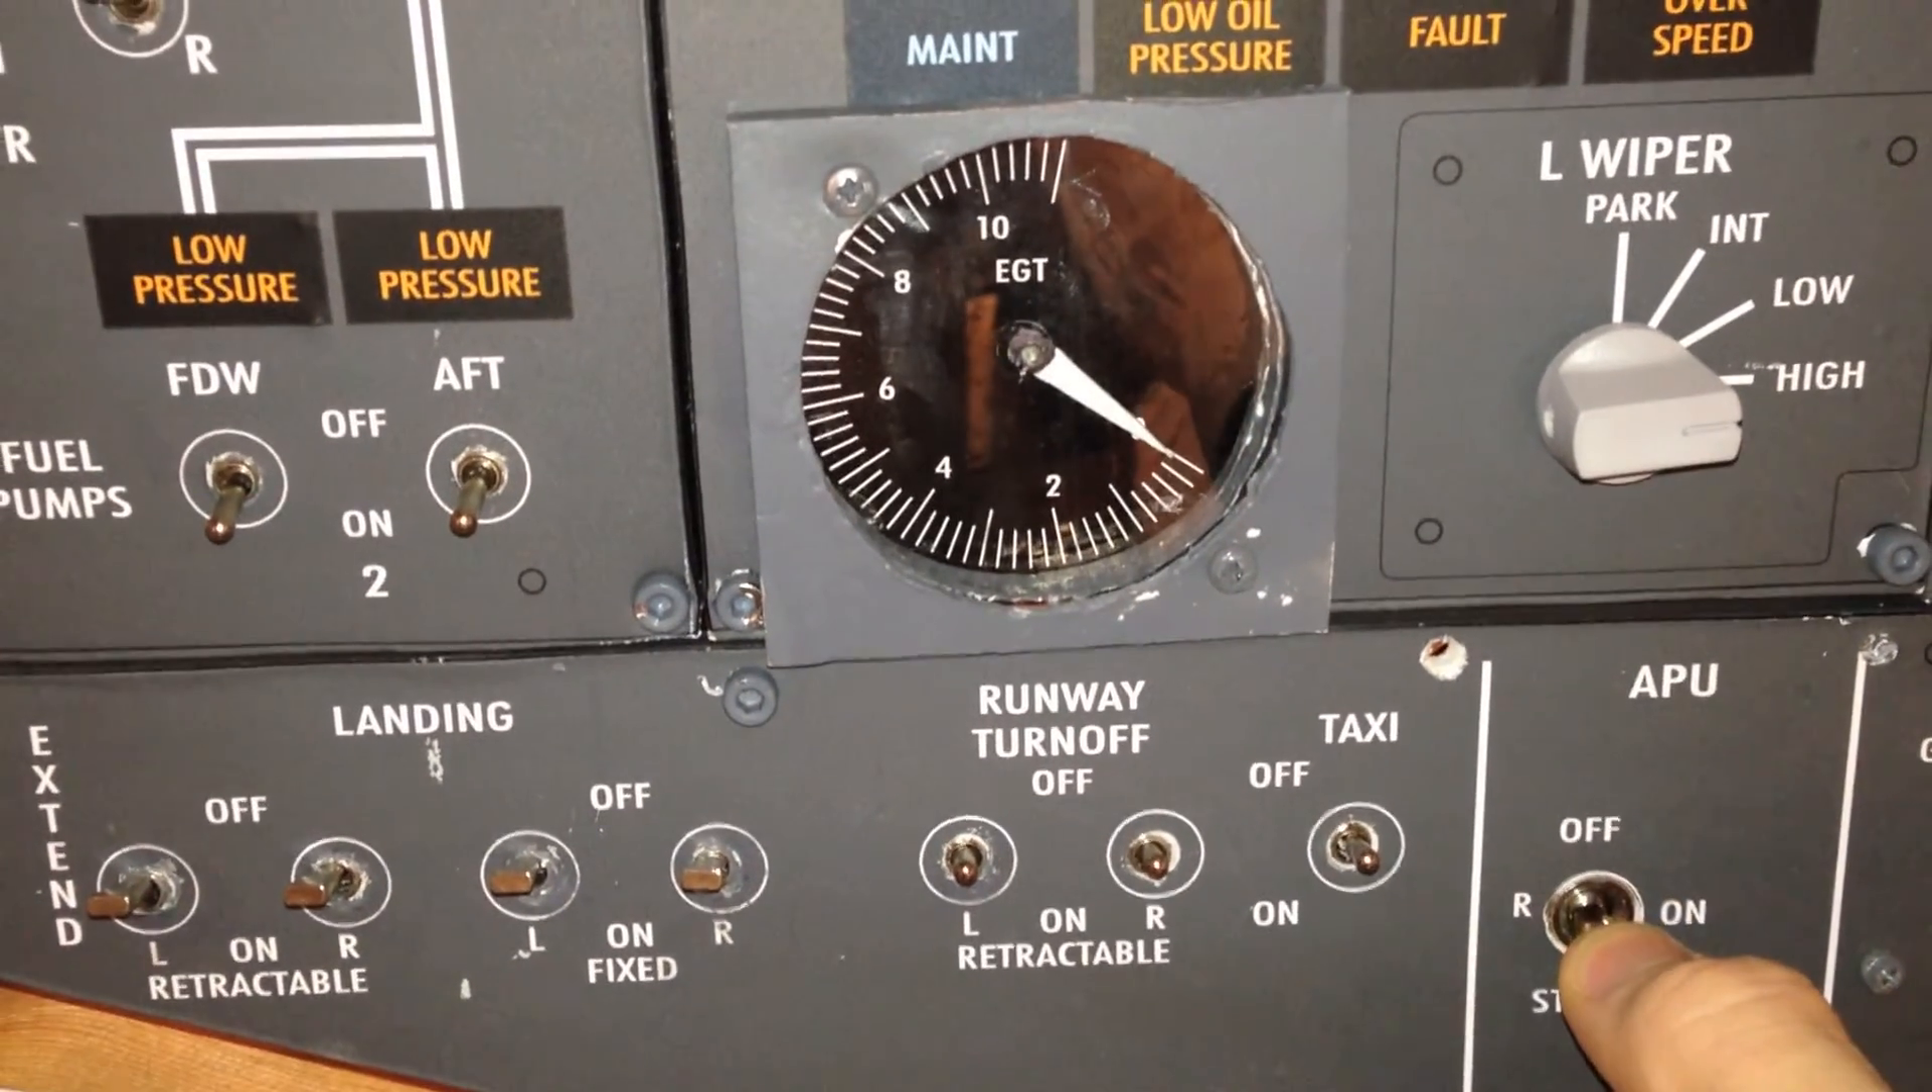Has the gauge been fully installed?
Yes.